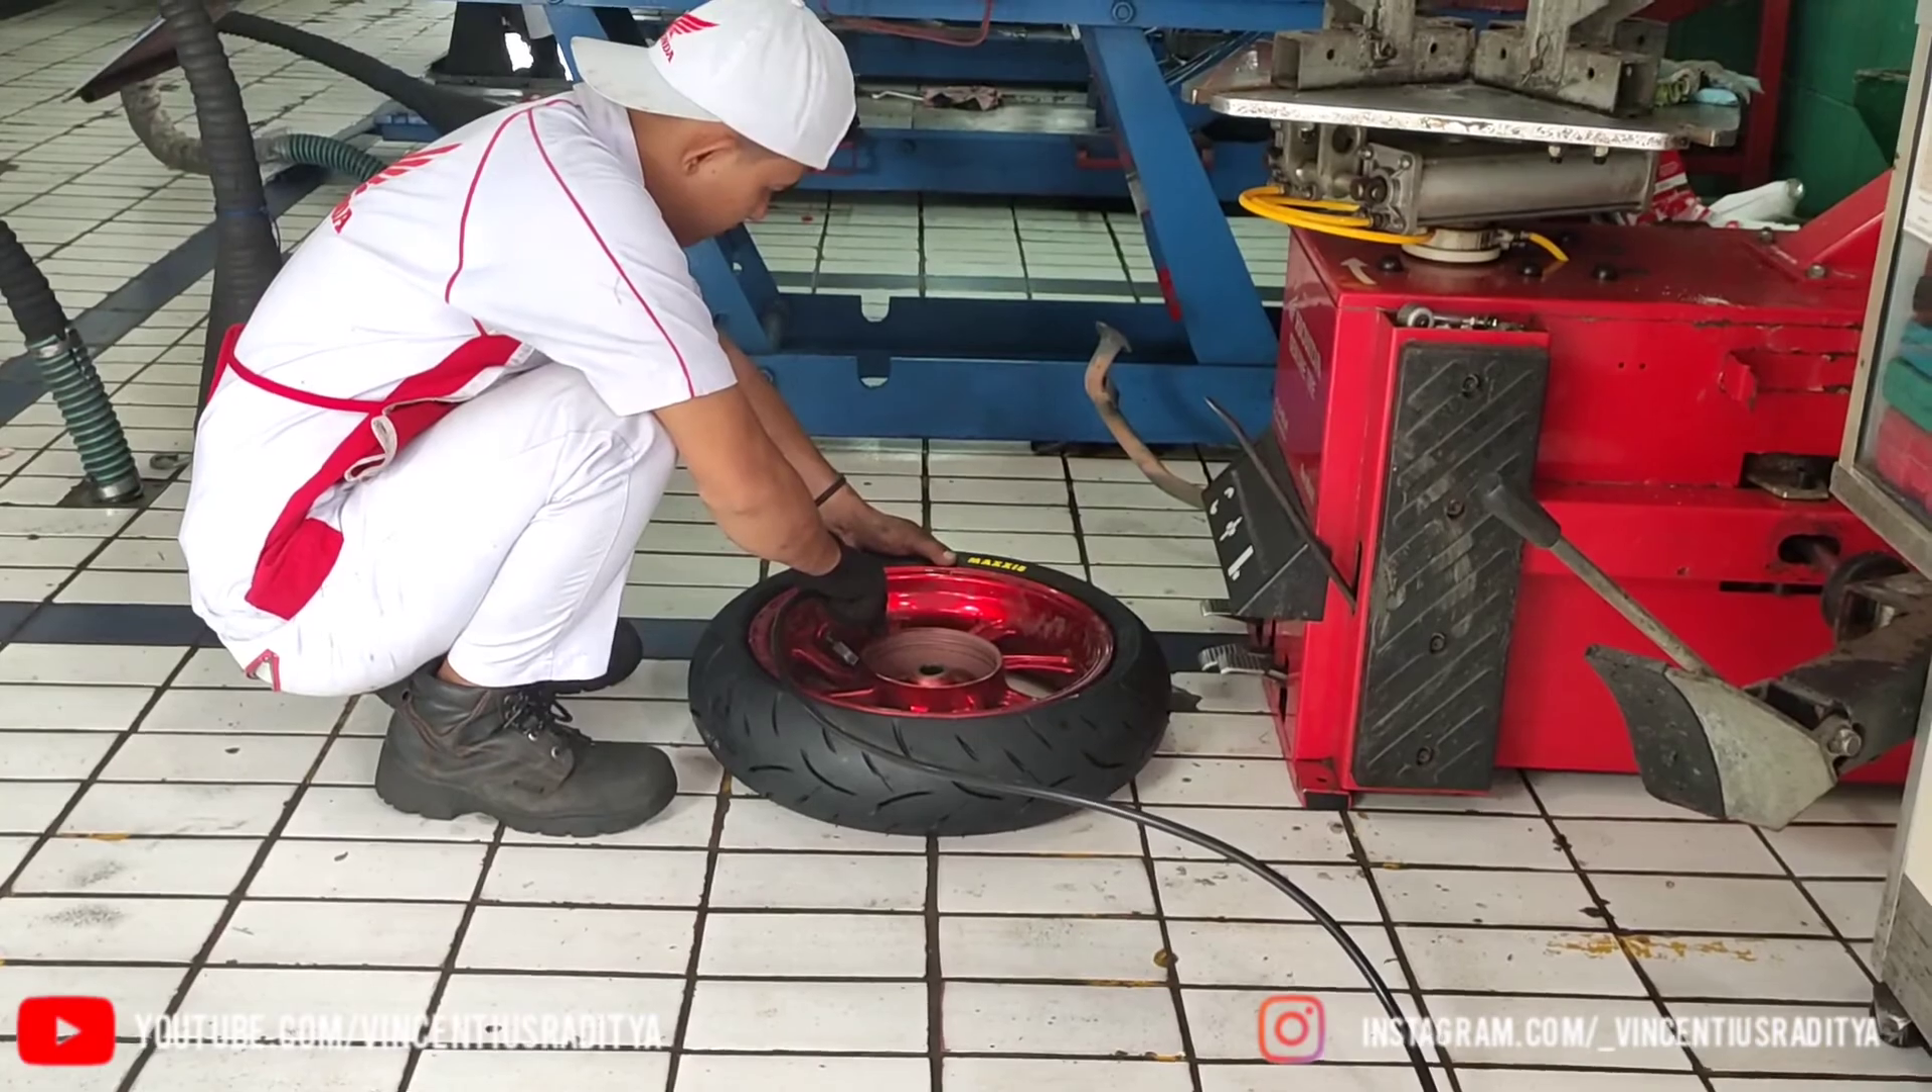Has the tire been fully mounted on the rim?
Yes.